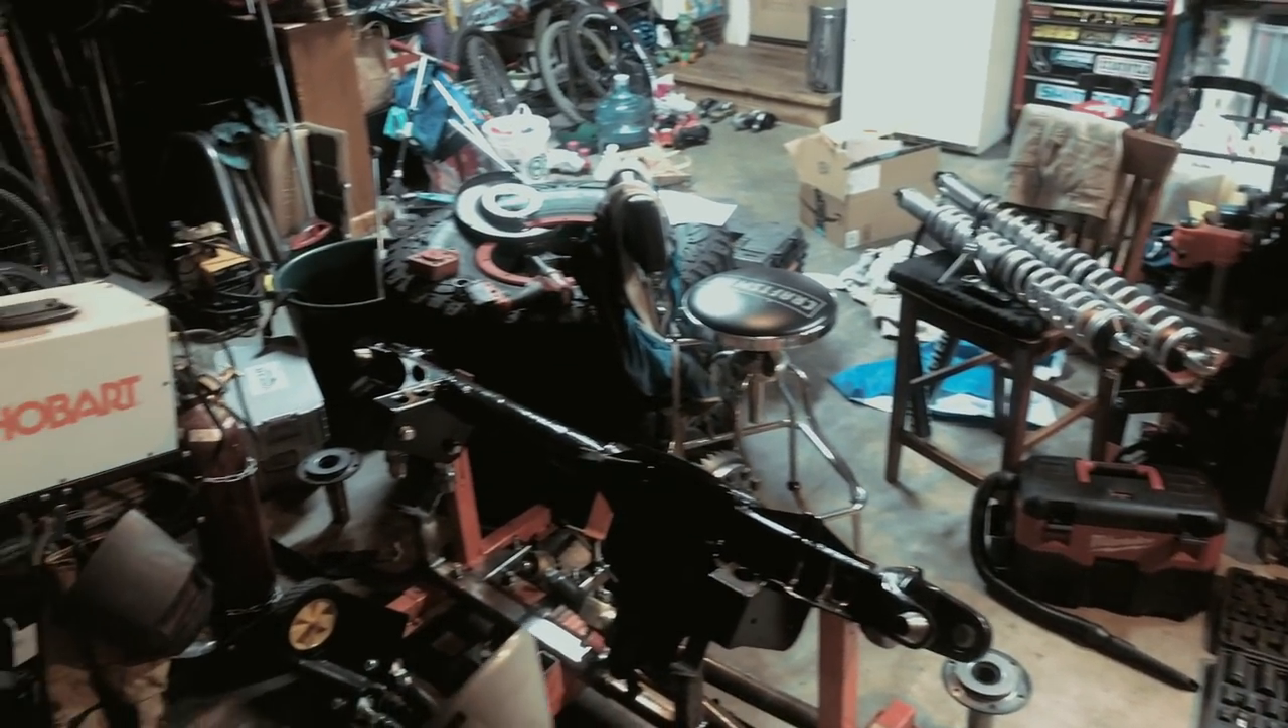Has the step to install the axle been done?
No.